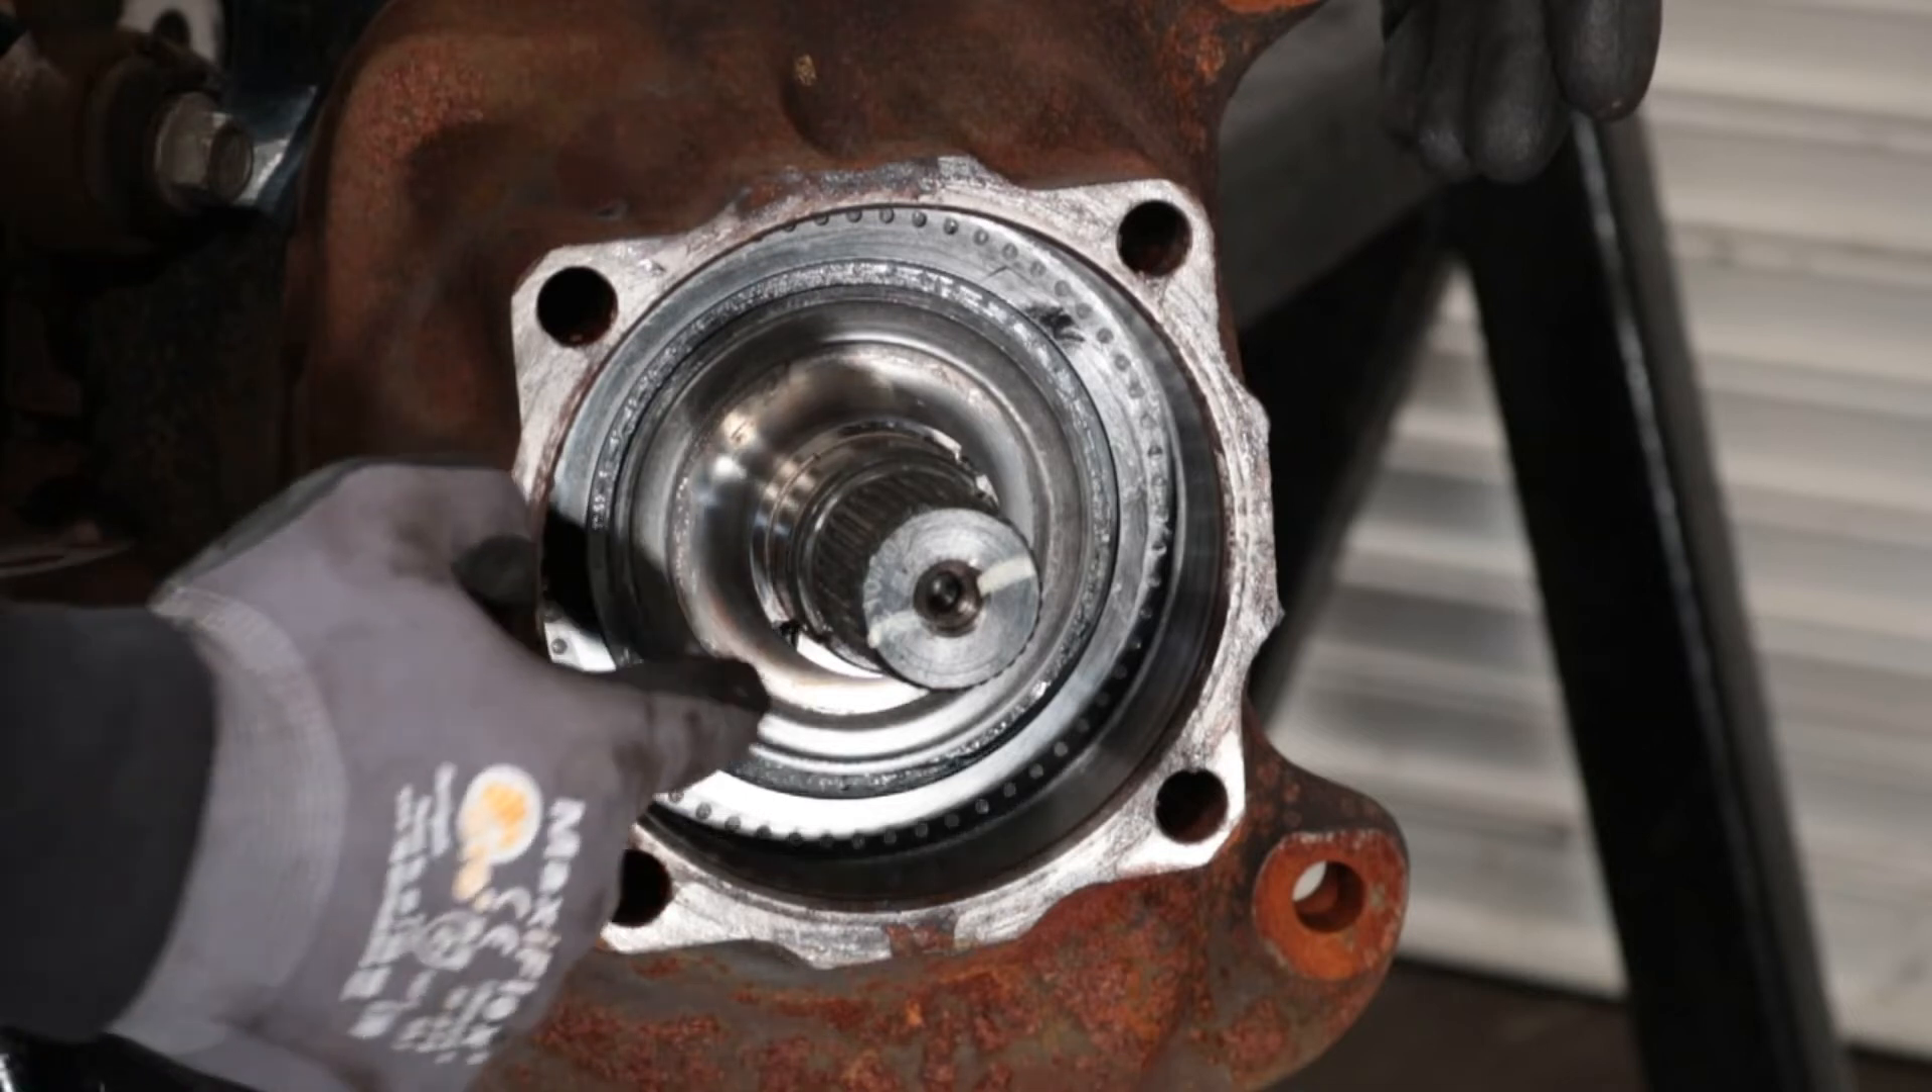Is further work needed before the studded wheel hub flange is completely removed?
No.